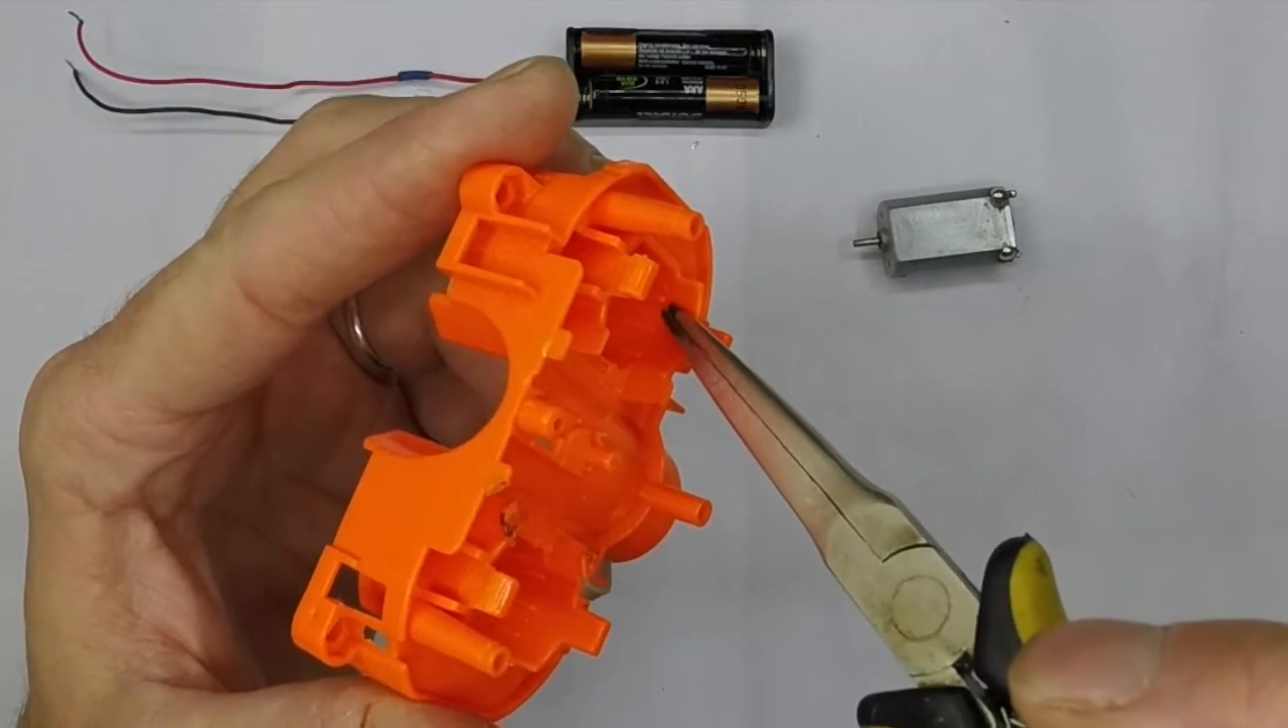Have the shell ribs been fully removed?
No.